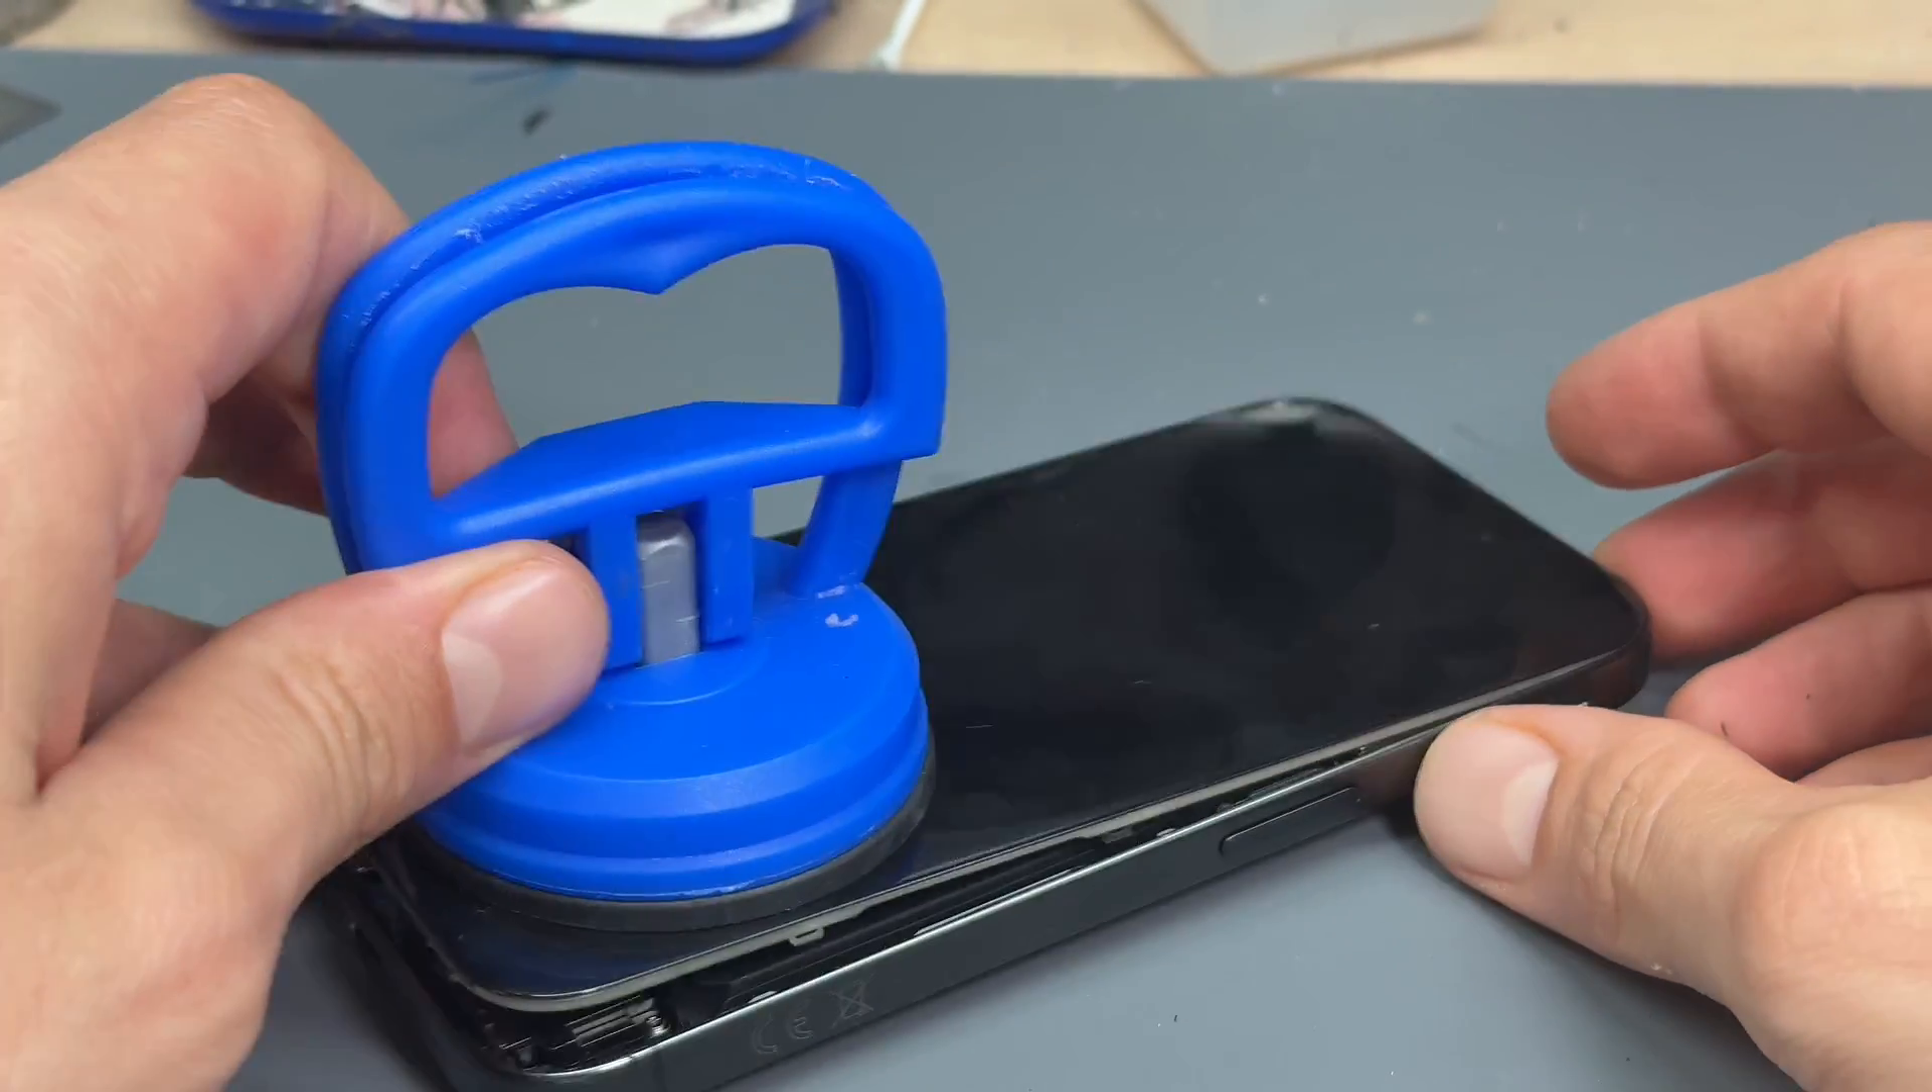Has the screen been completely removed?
No.